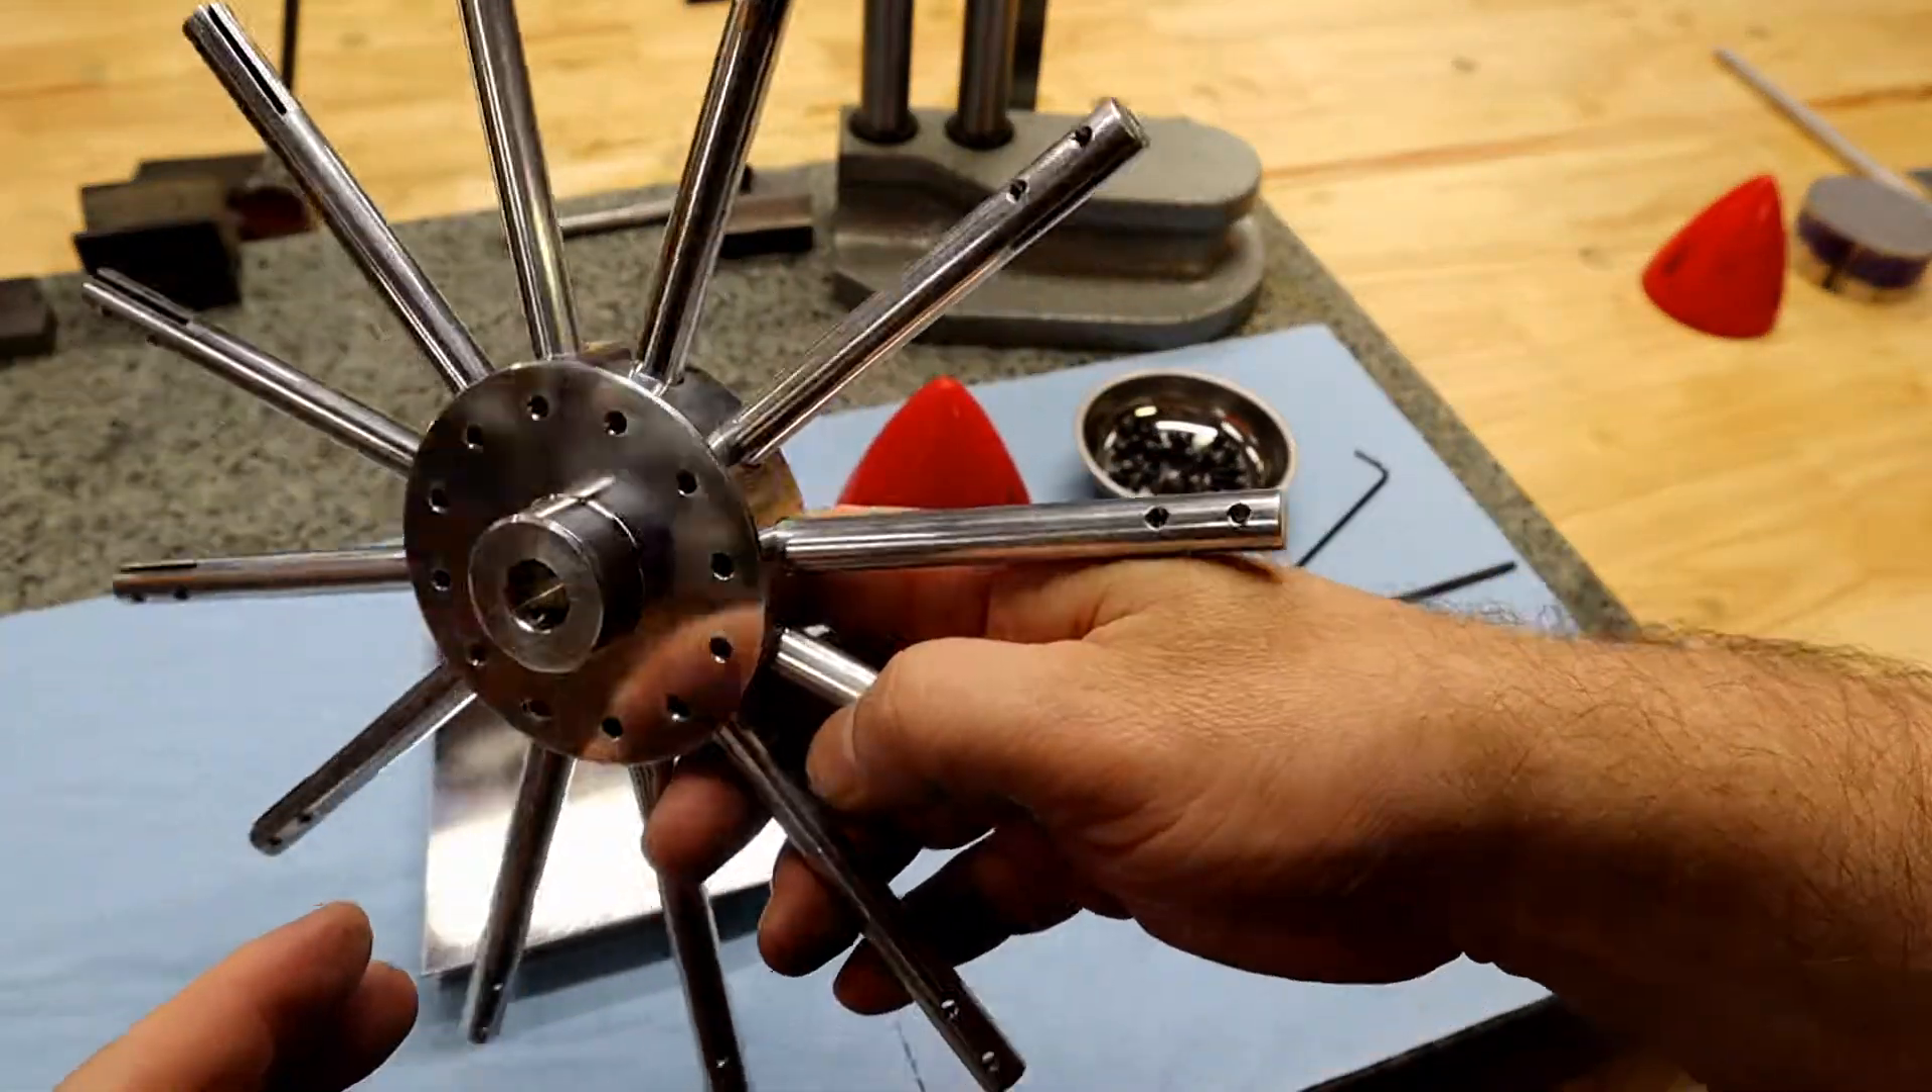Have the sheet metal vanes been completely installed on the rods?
No.